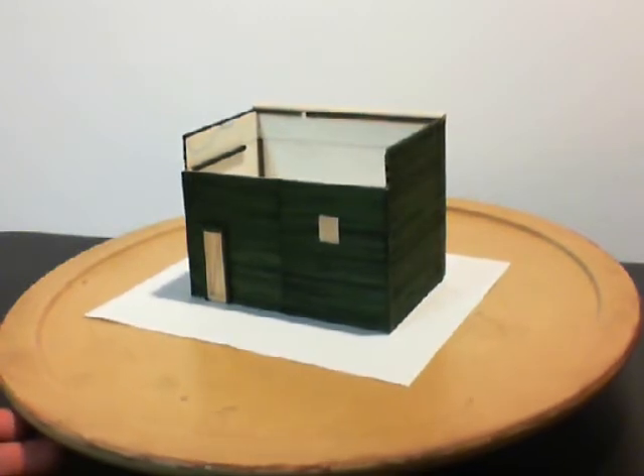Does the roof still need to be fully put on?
Yes.